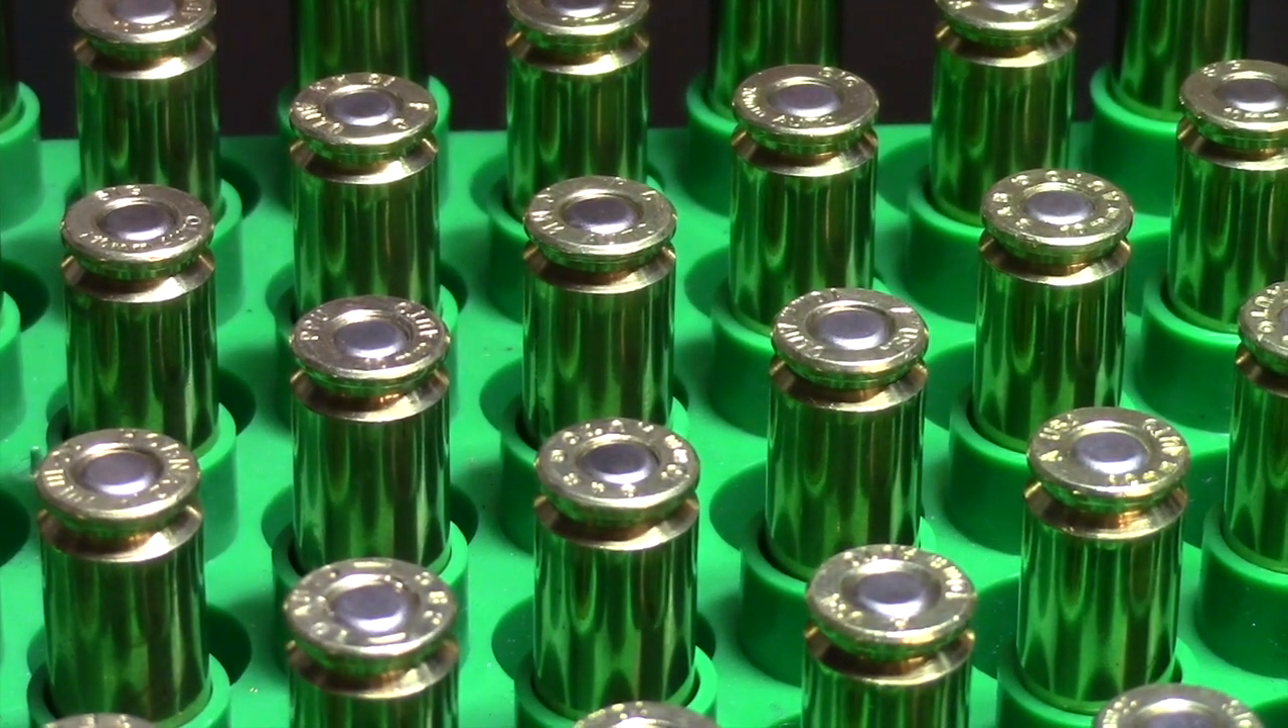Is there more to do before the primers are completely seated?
No.